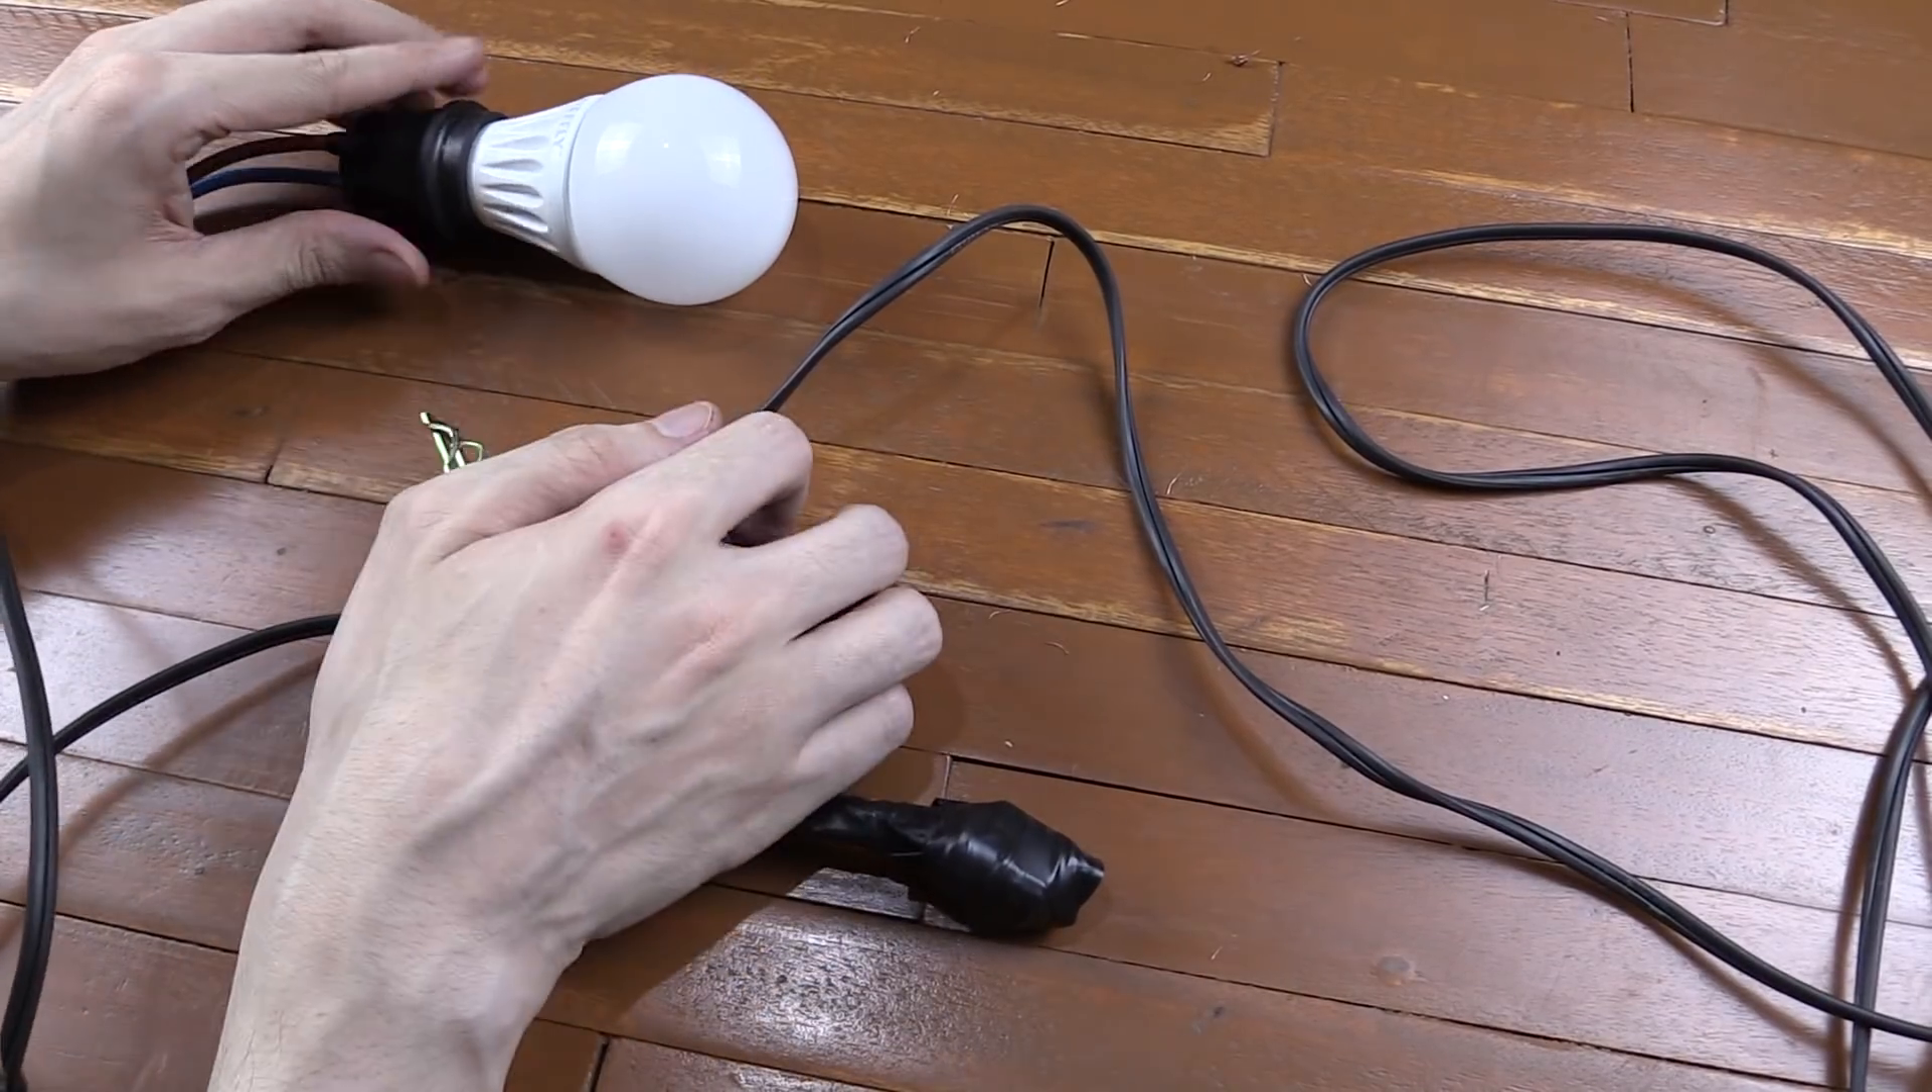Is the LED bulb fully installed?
Yes.